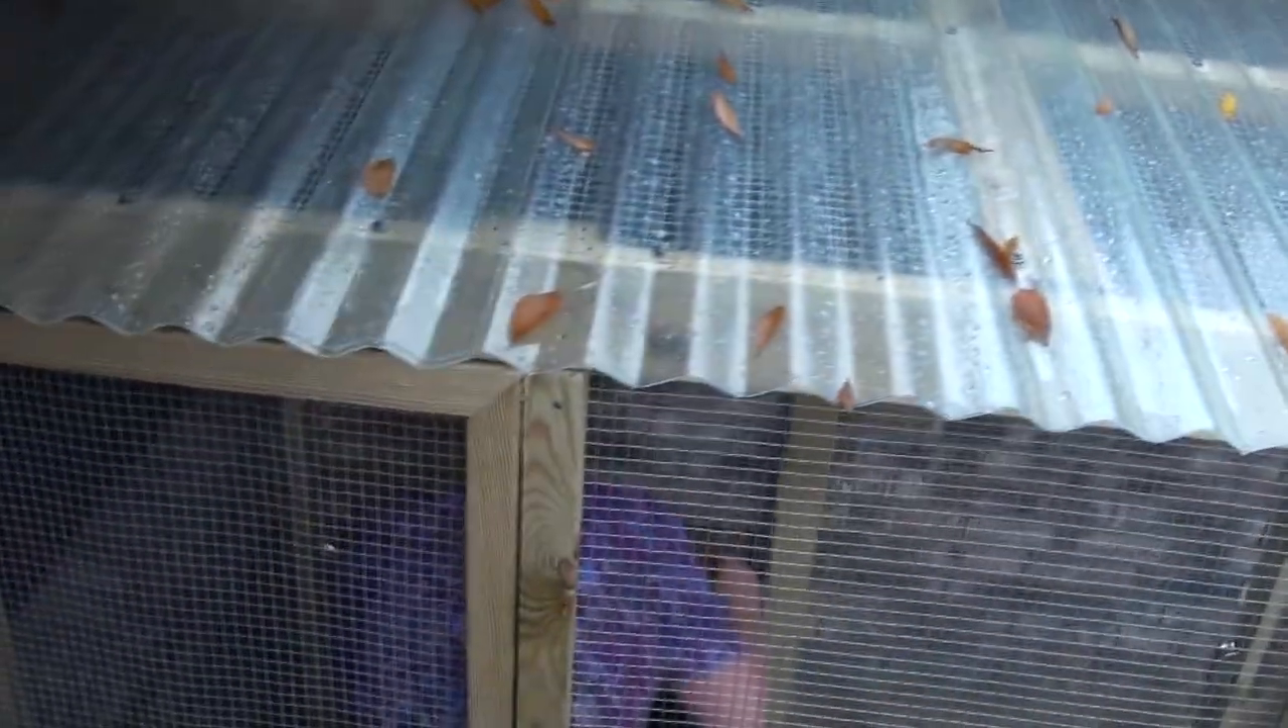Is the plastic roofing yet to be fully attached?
No.